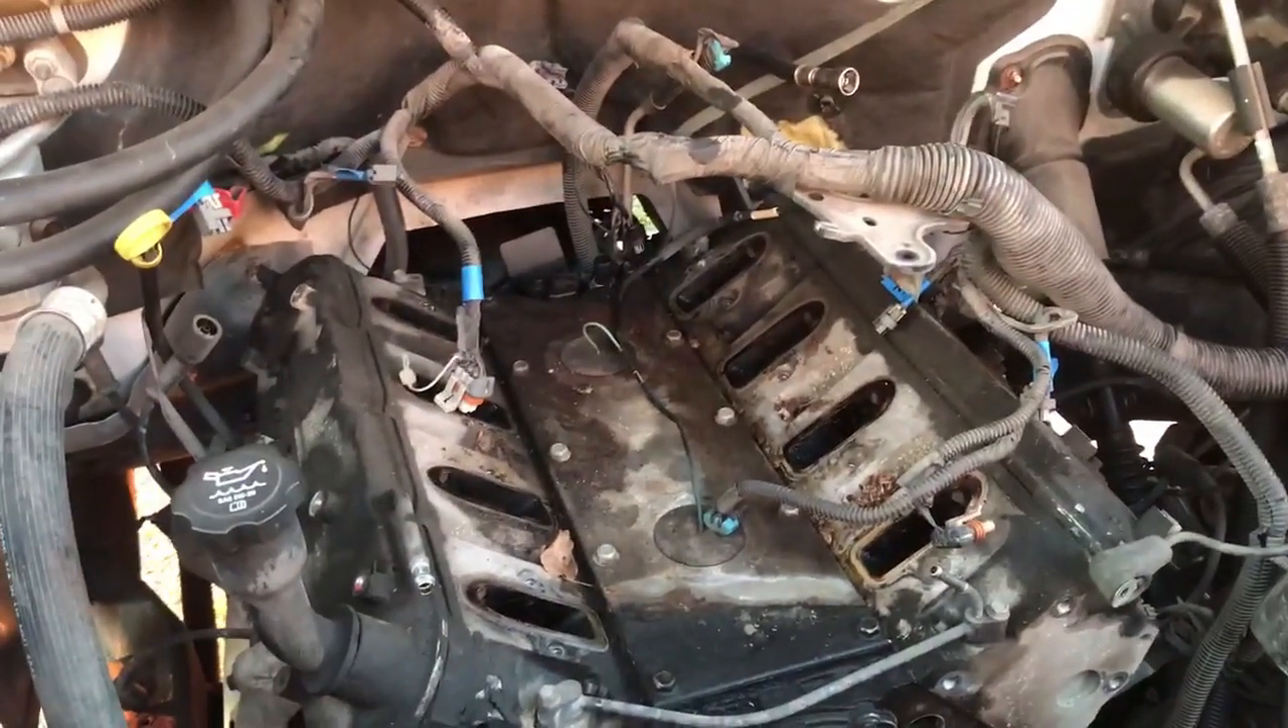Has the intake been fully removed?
Yes.